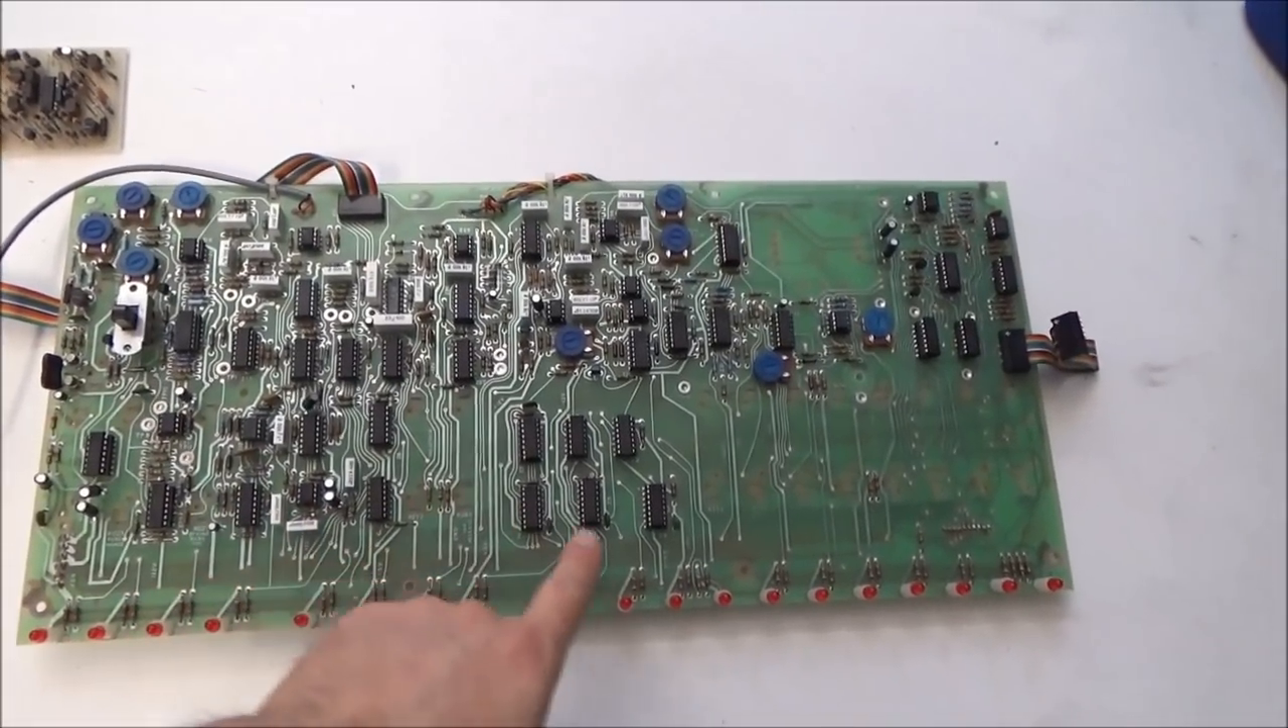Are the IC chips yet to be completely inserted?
No.